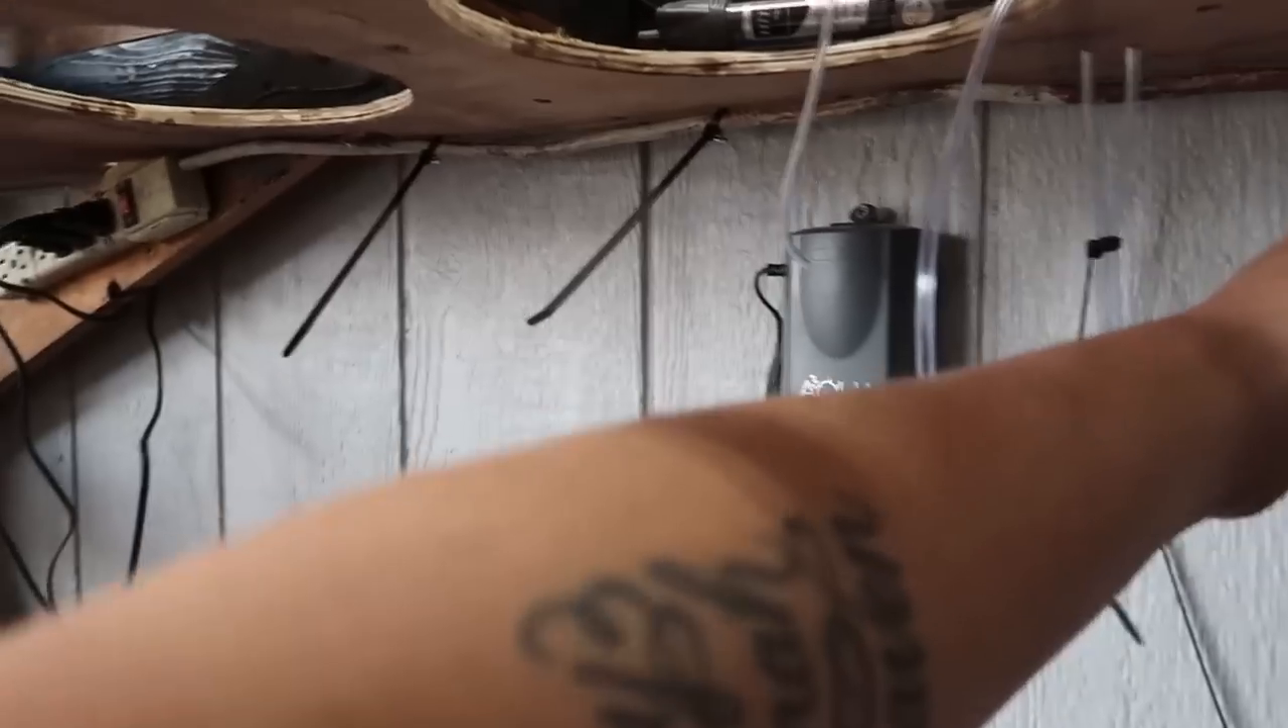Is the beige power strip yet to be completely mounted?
No.